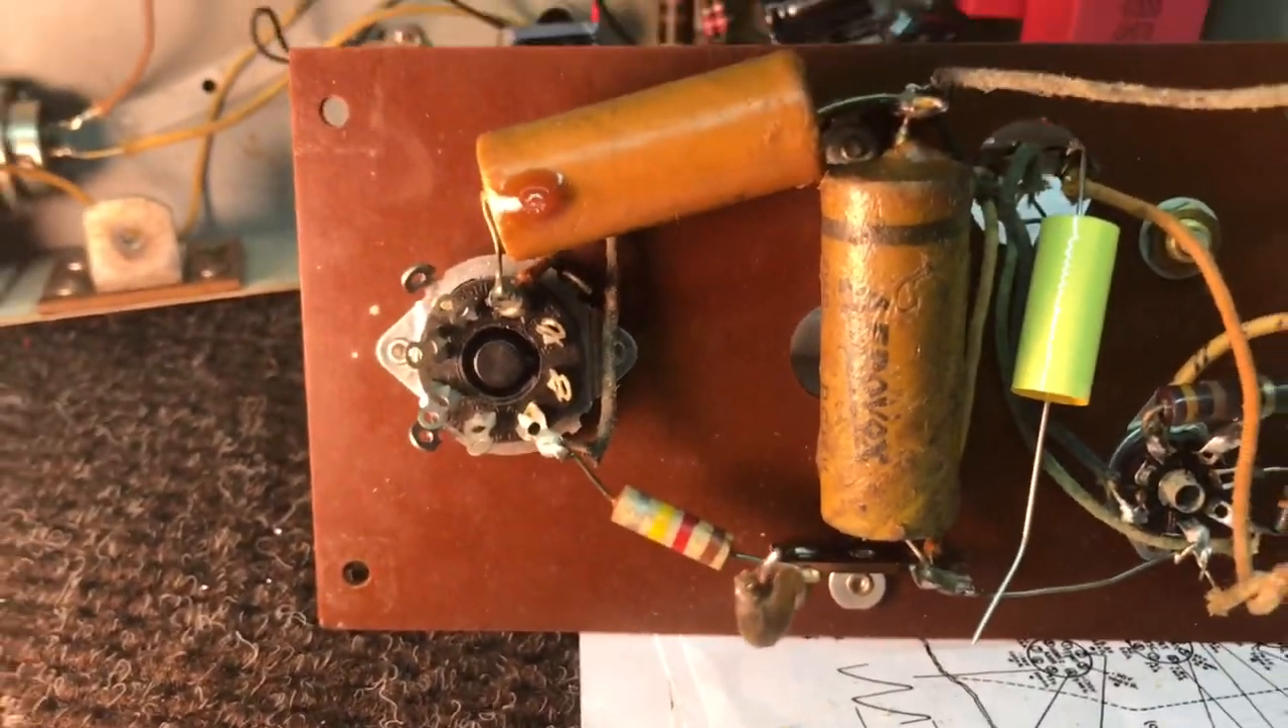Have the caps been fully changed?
No.